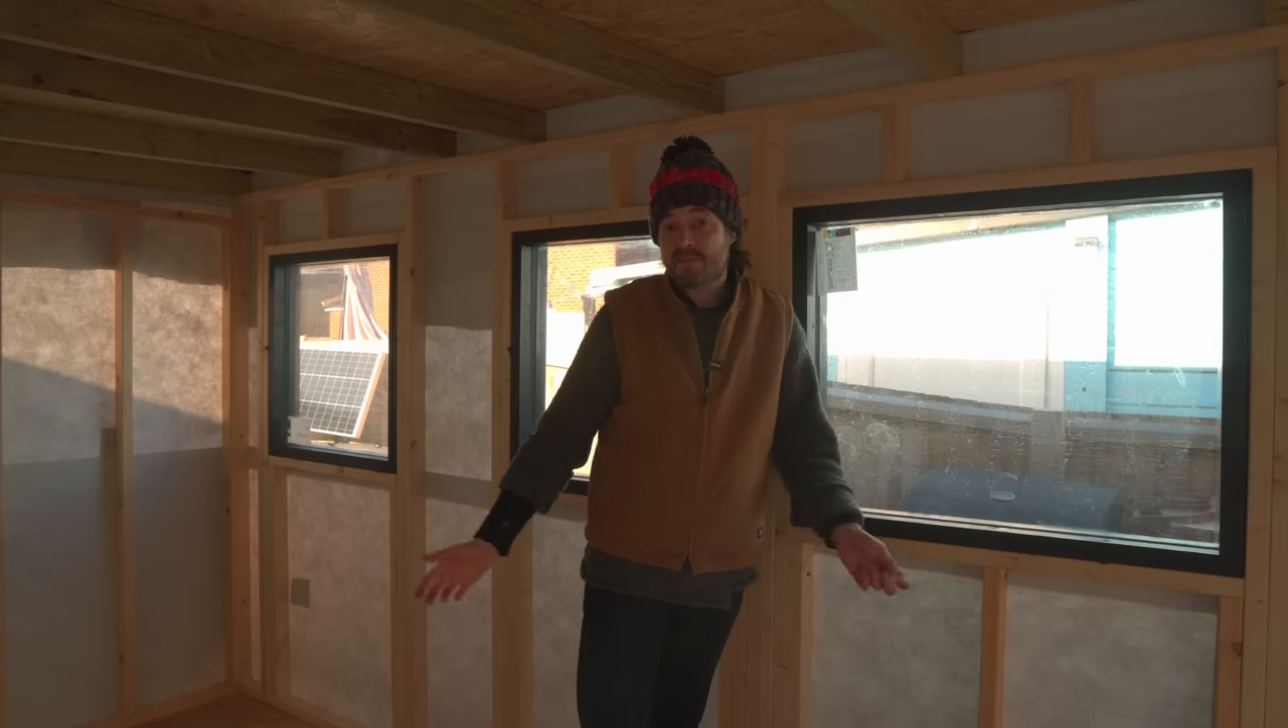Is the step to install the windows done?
Yes.